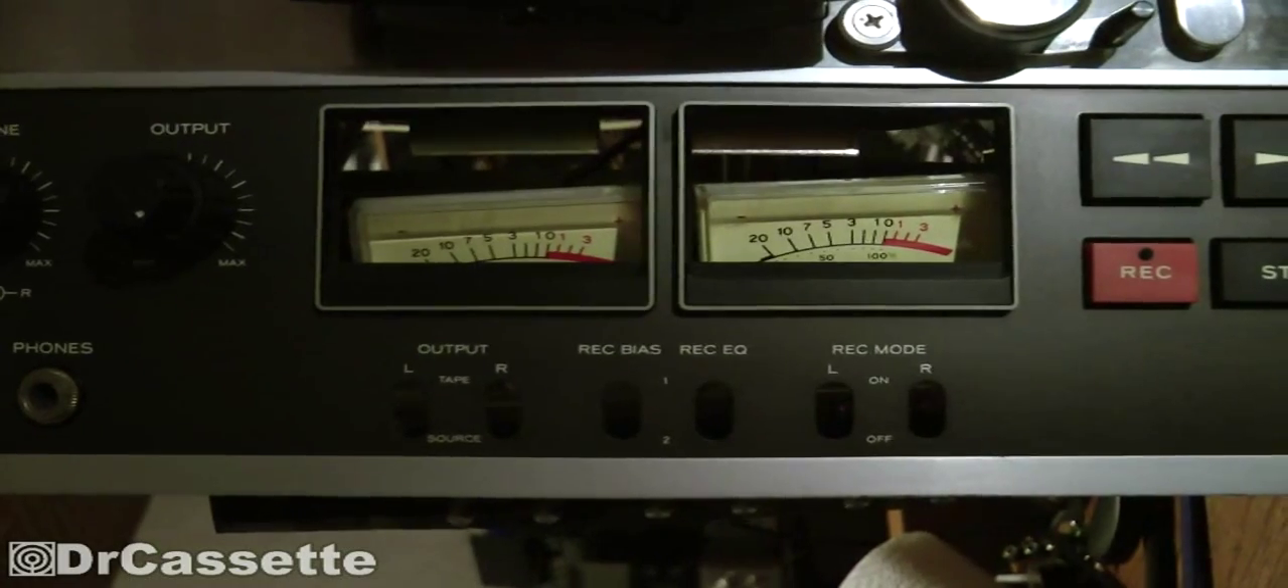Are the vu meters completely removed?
No.